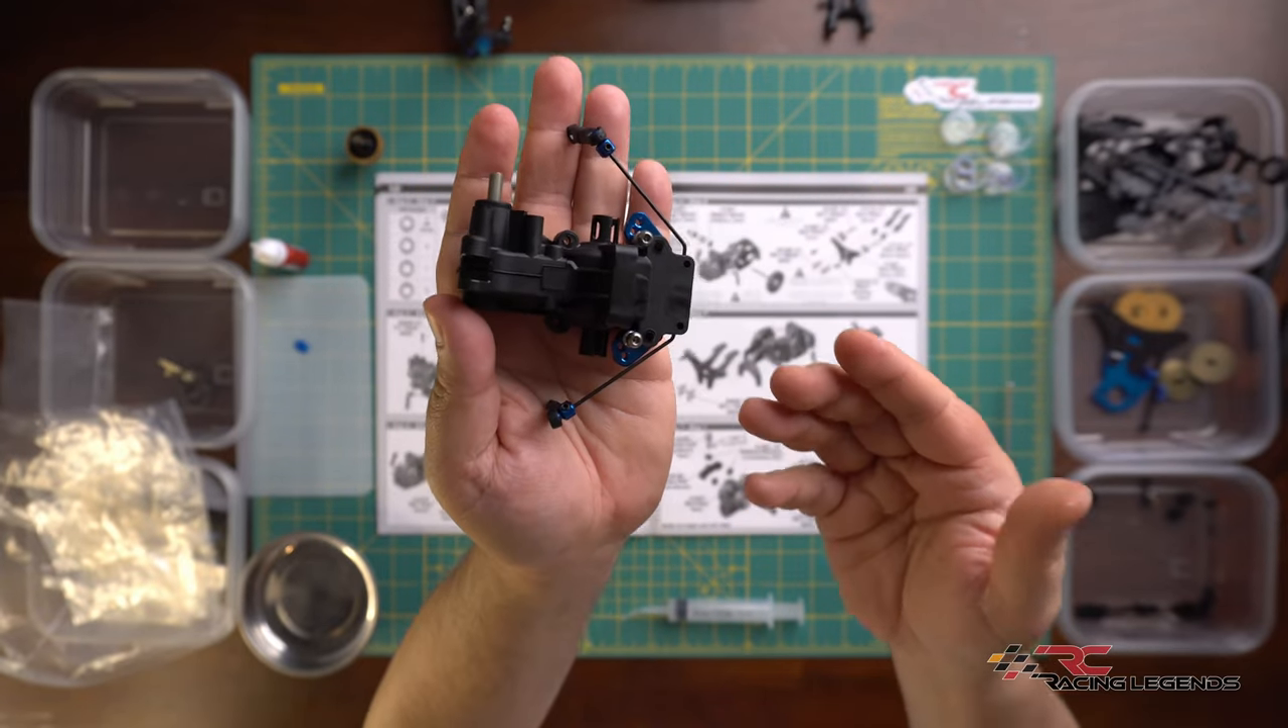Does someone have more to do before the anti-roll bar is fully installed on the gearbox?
No.